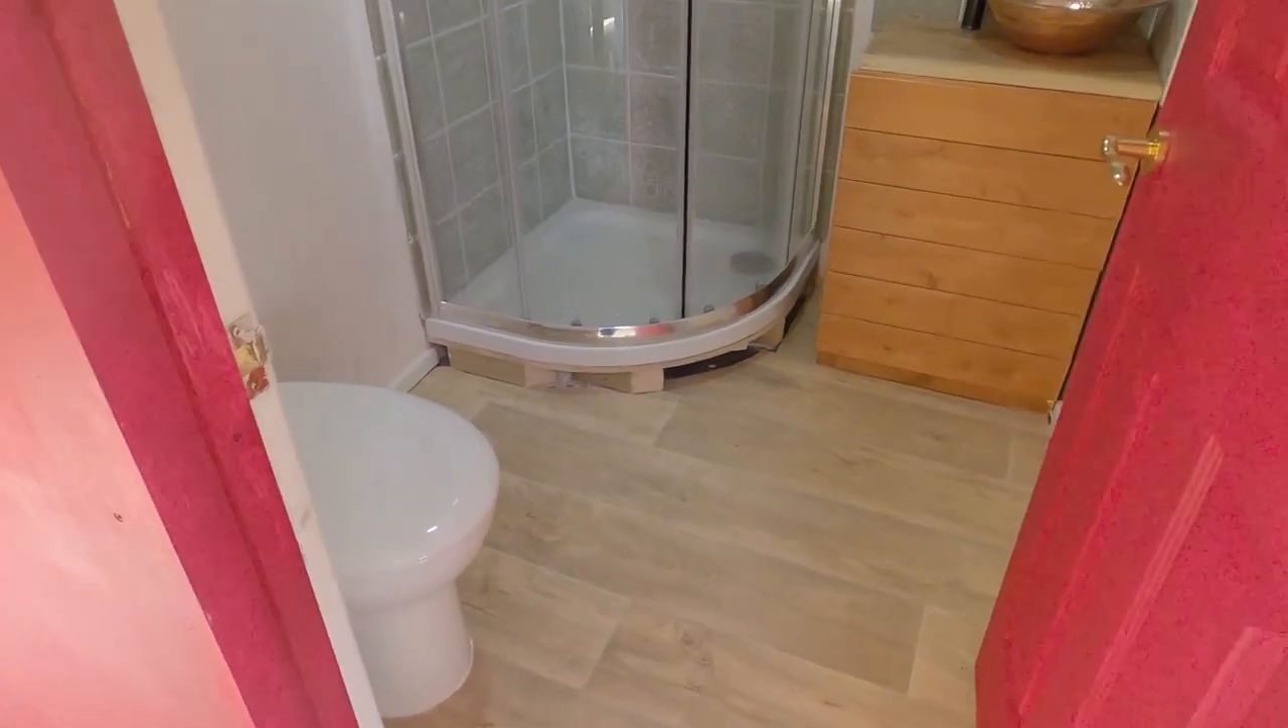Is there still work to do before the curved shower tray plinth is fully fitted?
Yes.